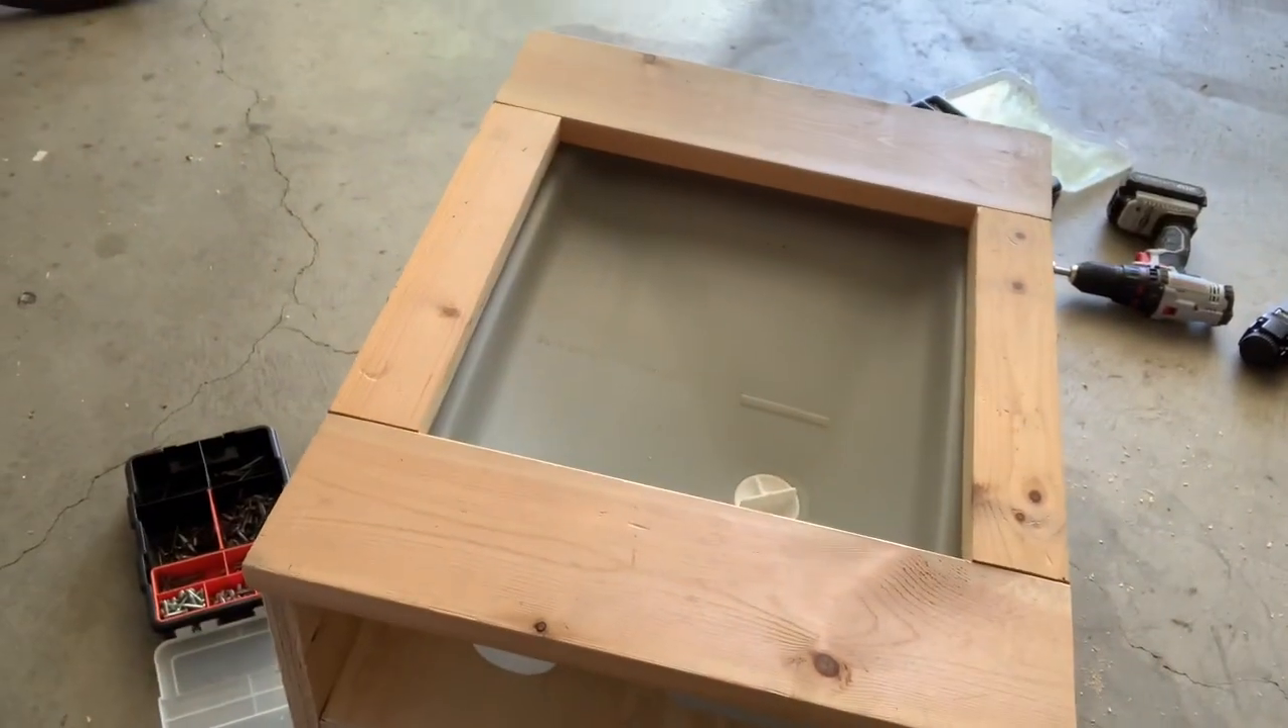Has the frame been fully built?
Yes.